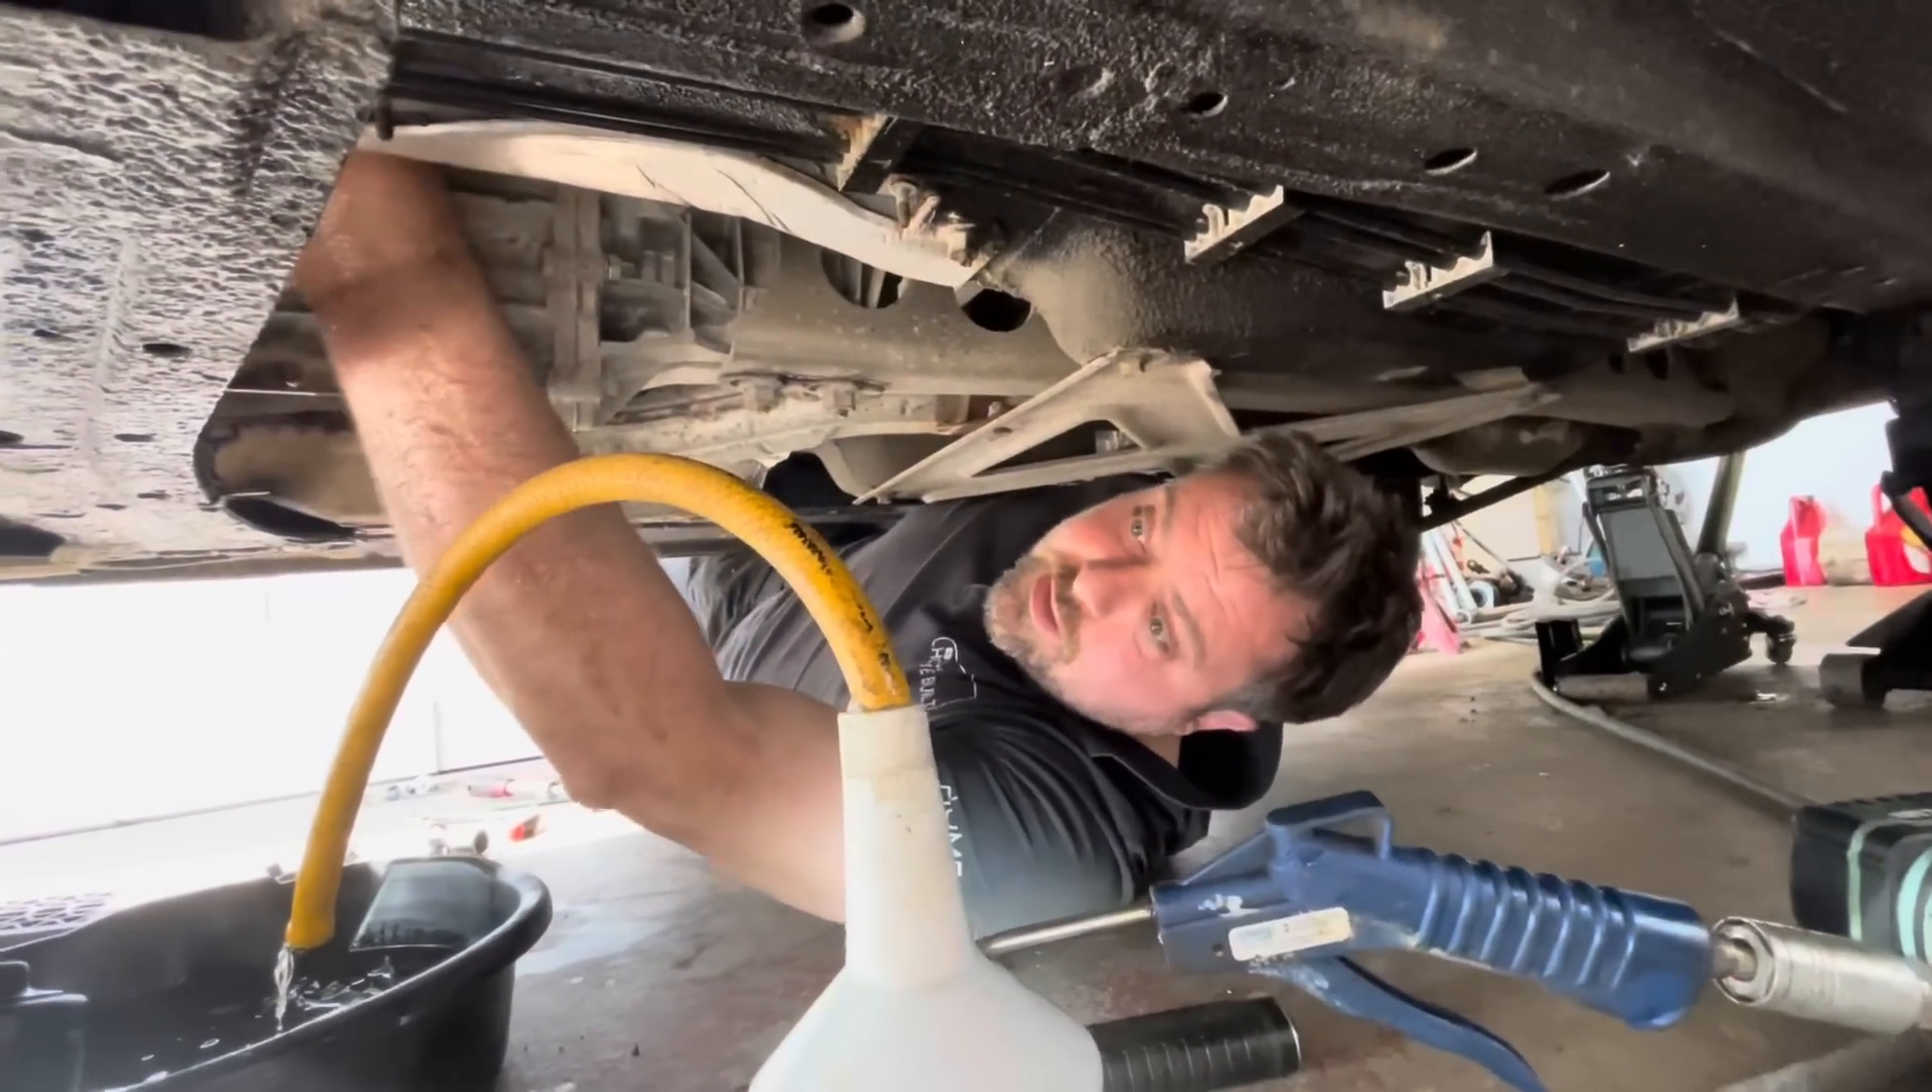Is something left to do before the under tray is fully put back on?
Yes.